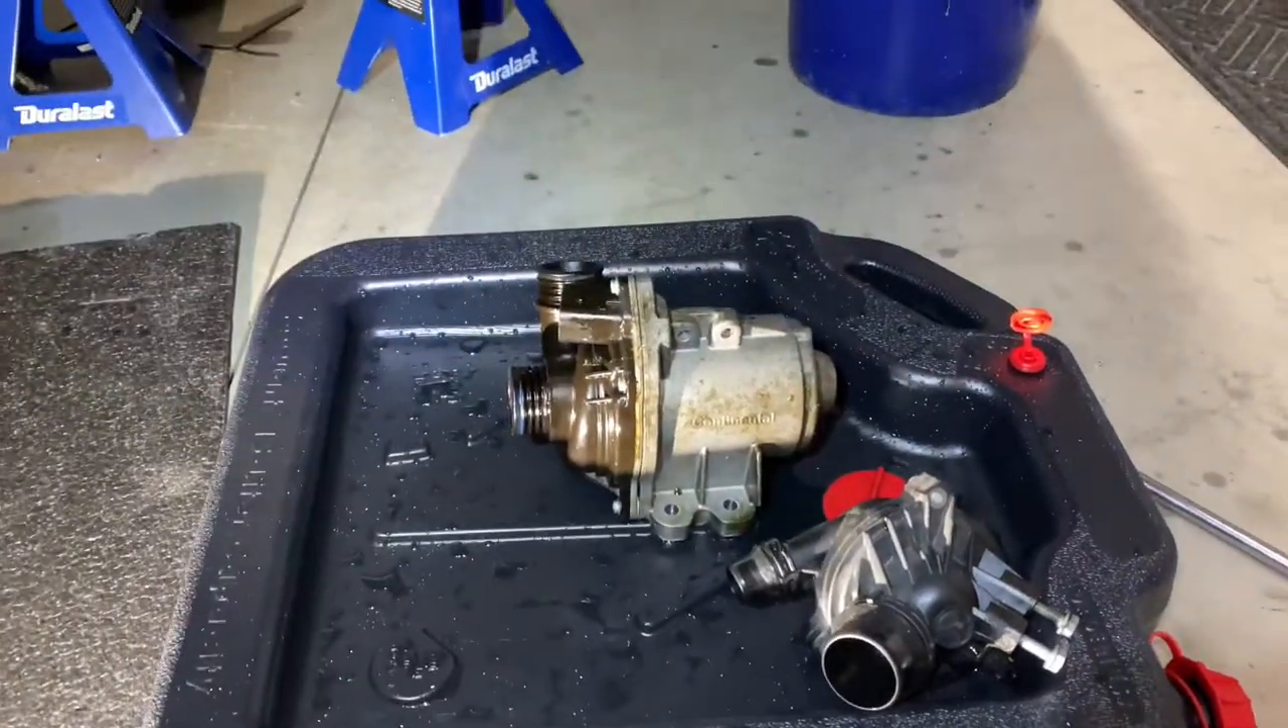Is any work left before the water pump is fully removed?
No.